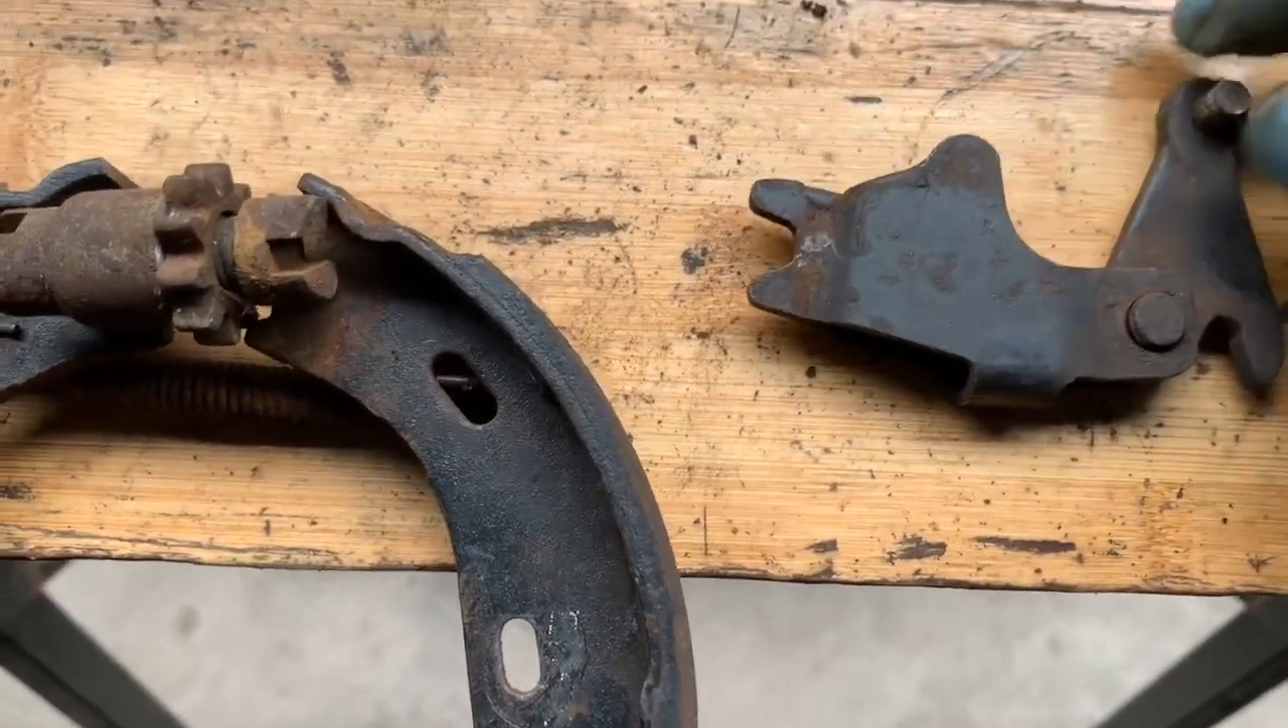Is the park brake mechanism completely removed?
Yes.